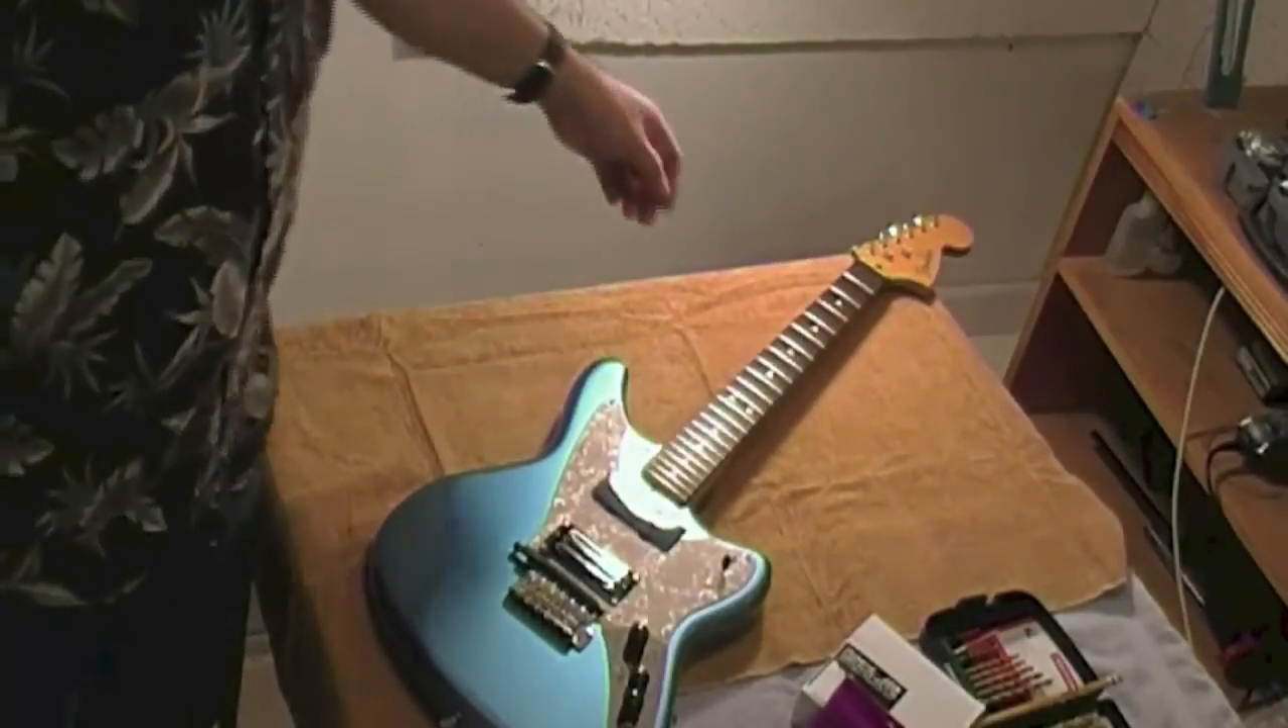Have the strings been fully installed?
No.